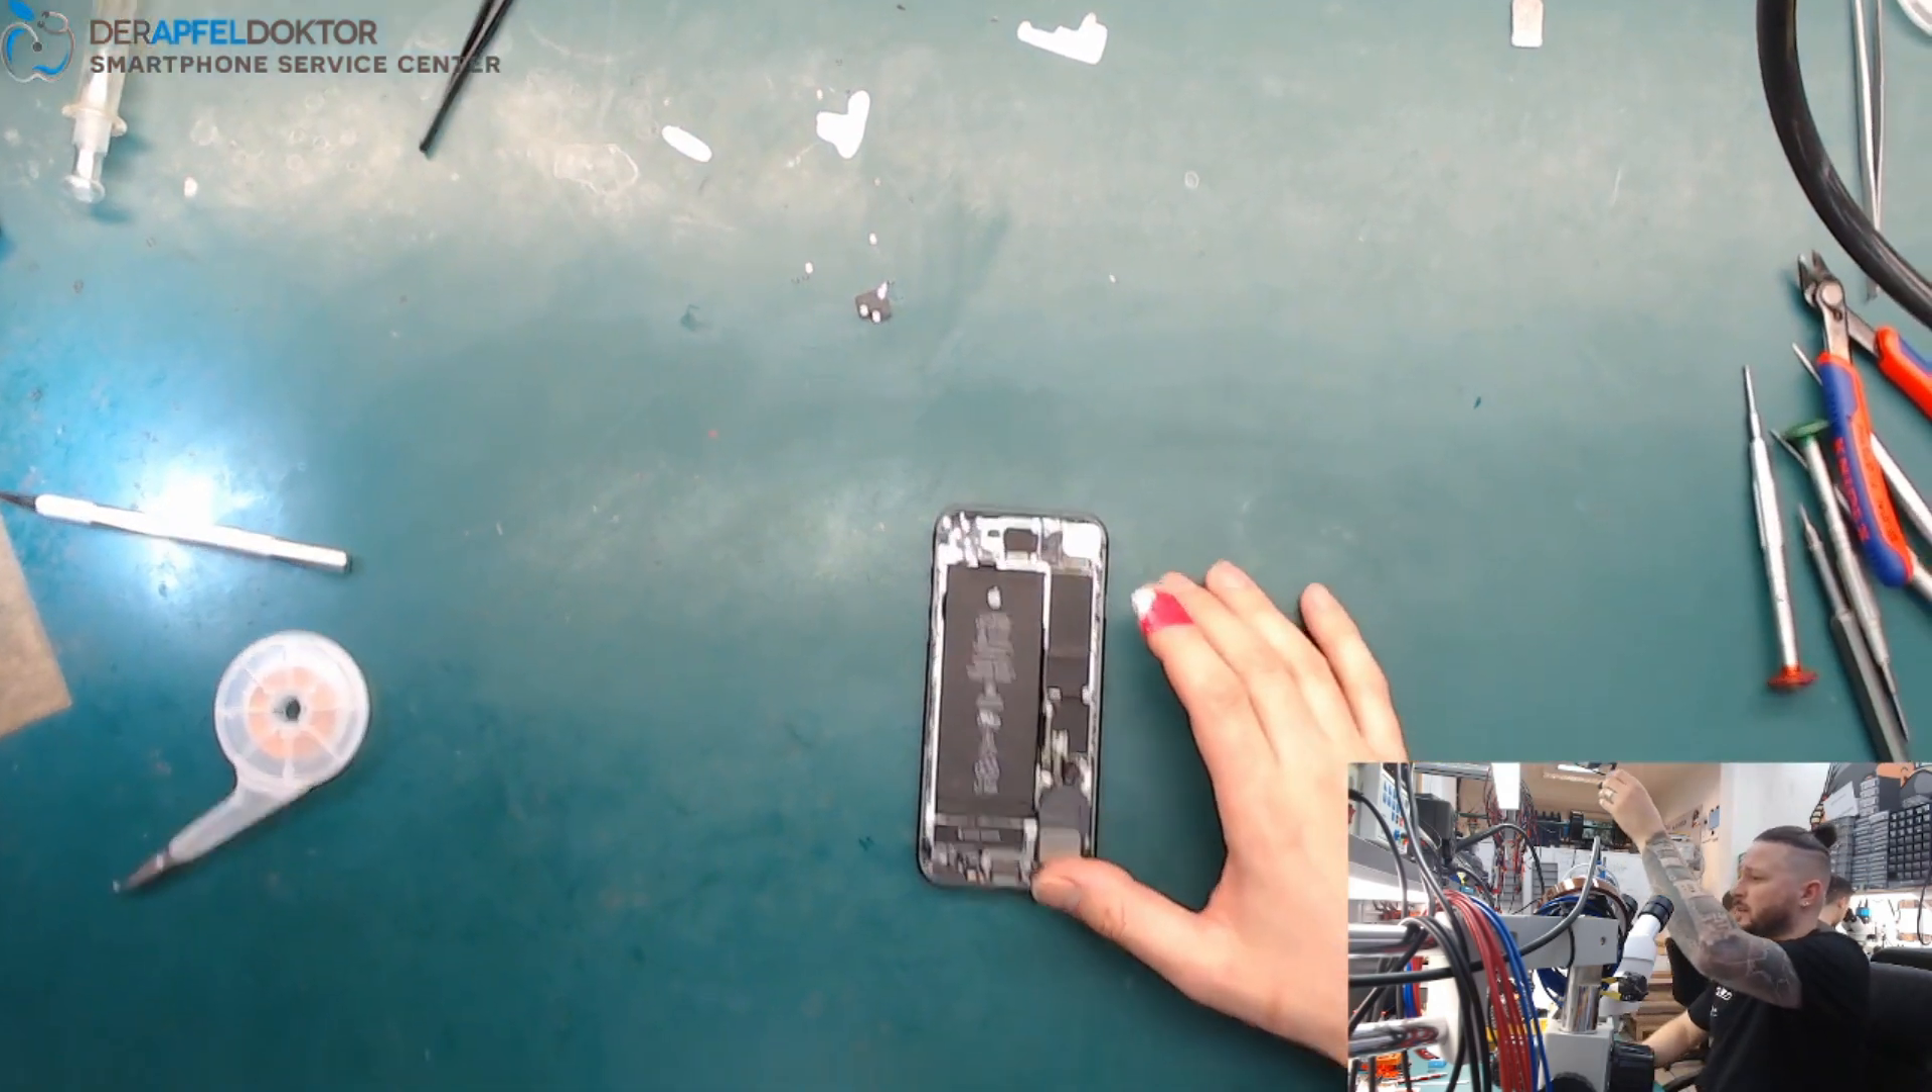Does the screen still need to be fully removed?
No.